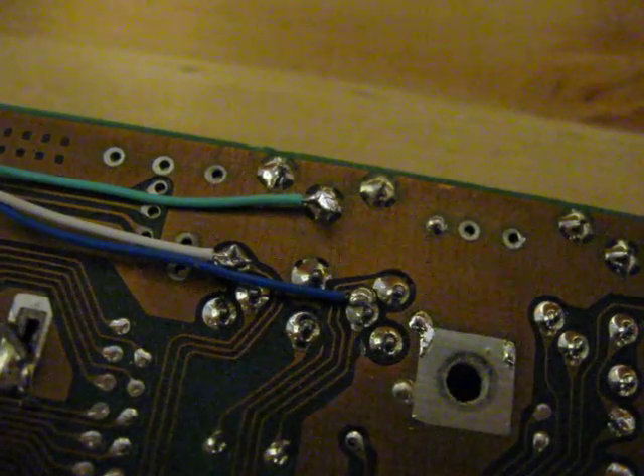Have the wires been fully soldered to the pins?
Yes.